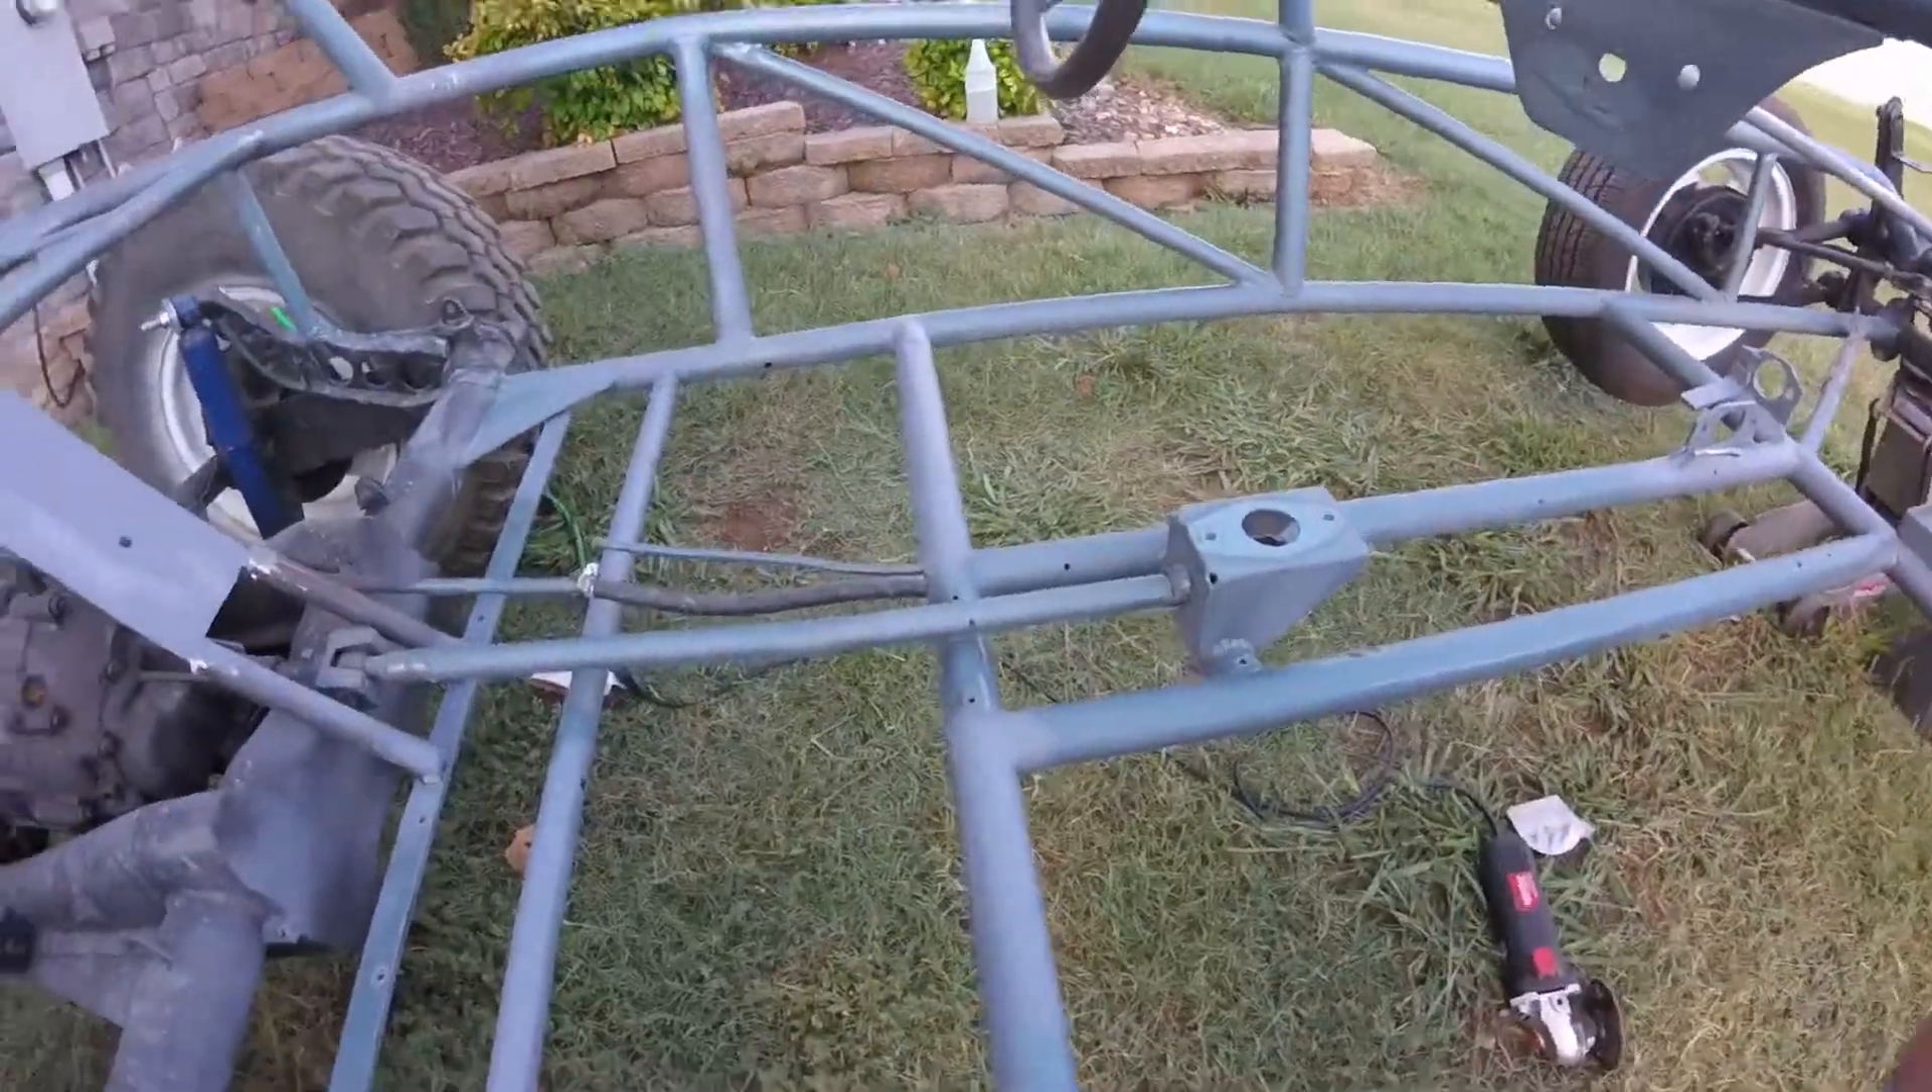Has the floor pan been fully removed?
Yes.